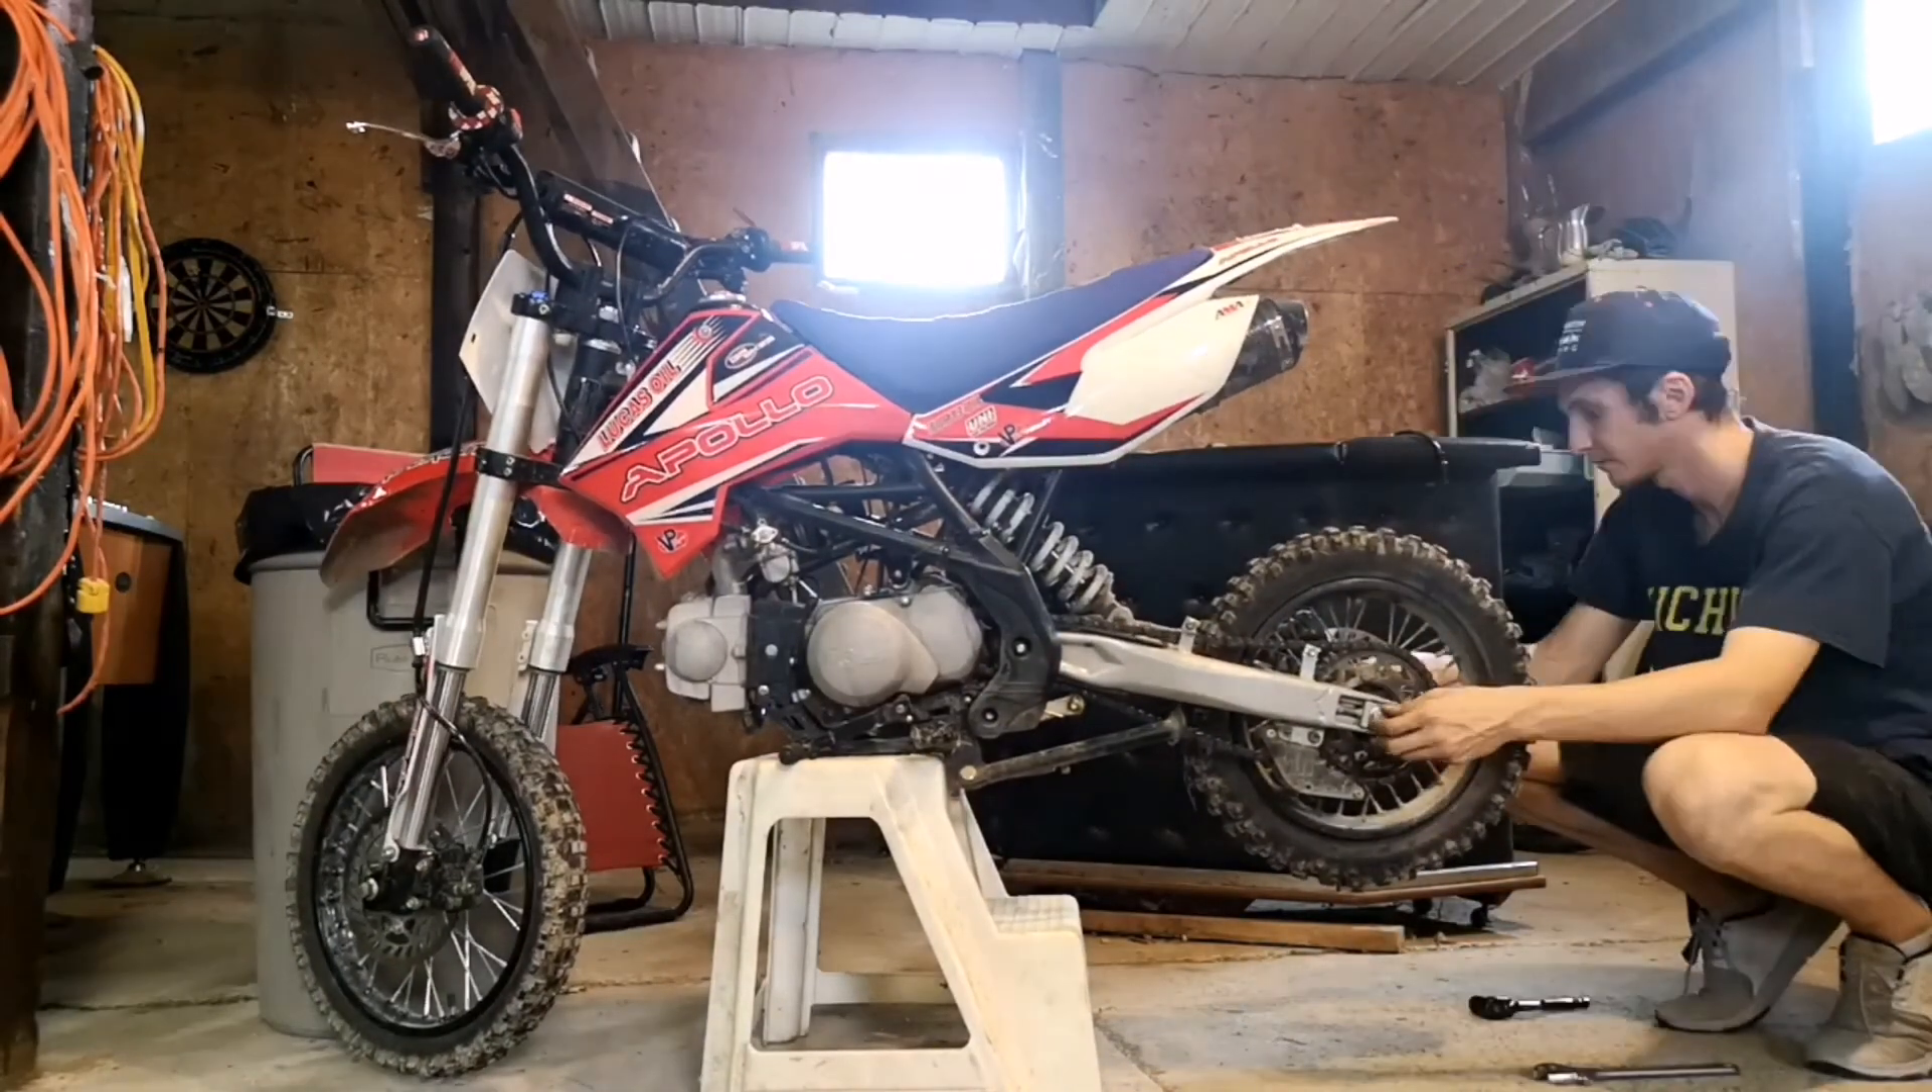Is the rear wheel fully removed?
No.